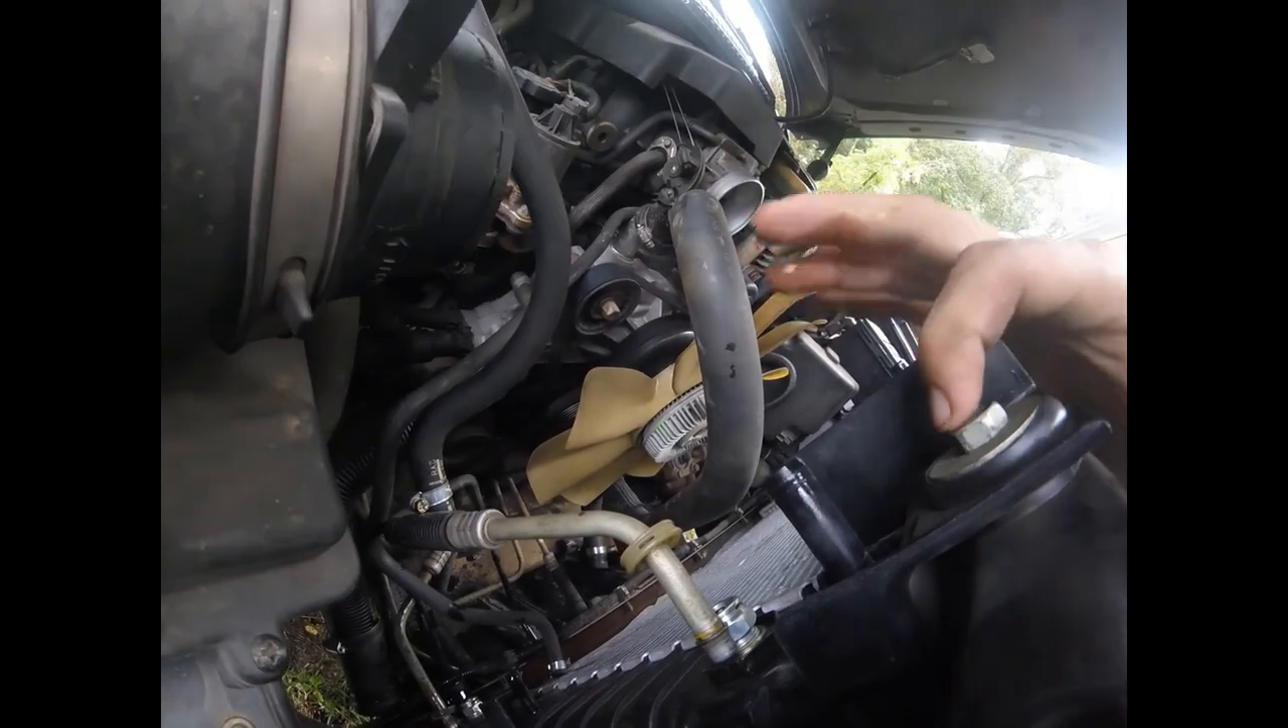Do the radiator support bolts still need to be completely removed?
Yes.